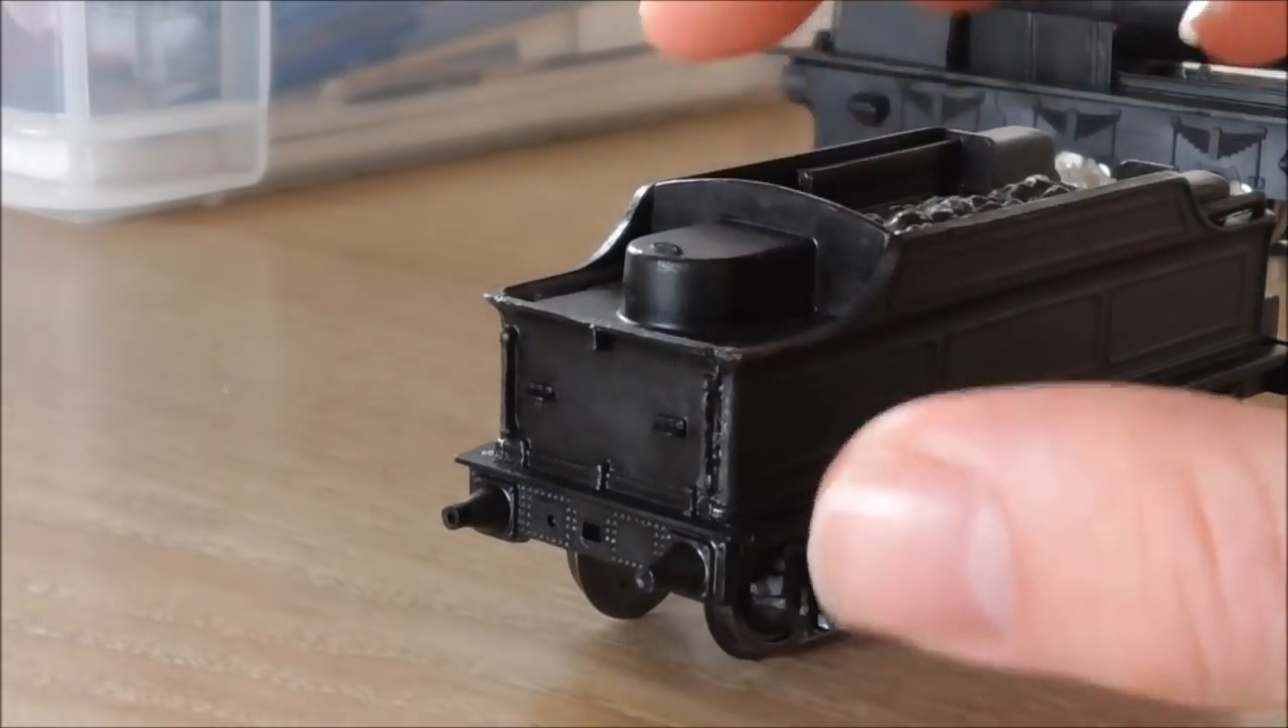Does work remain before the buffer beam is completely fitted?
No.